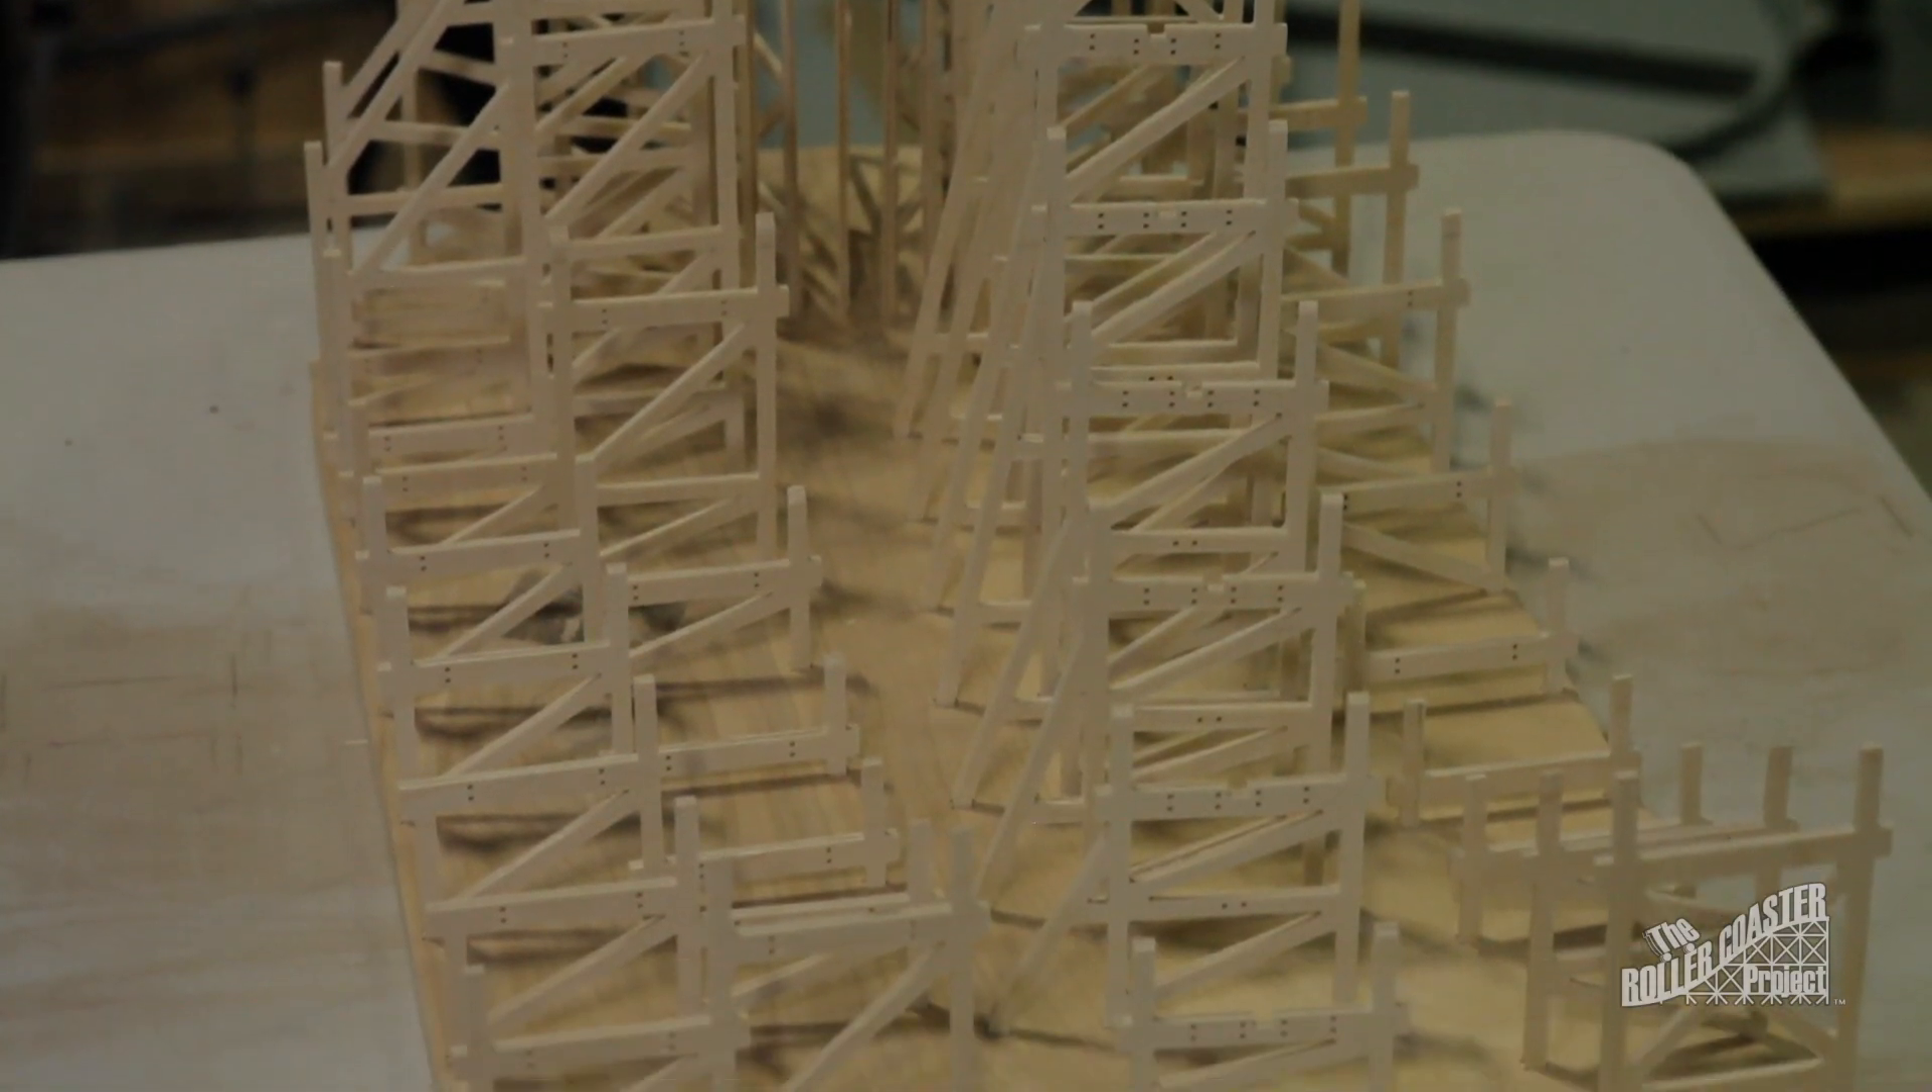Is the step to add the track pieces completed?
No.